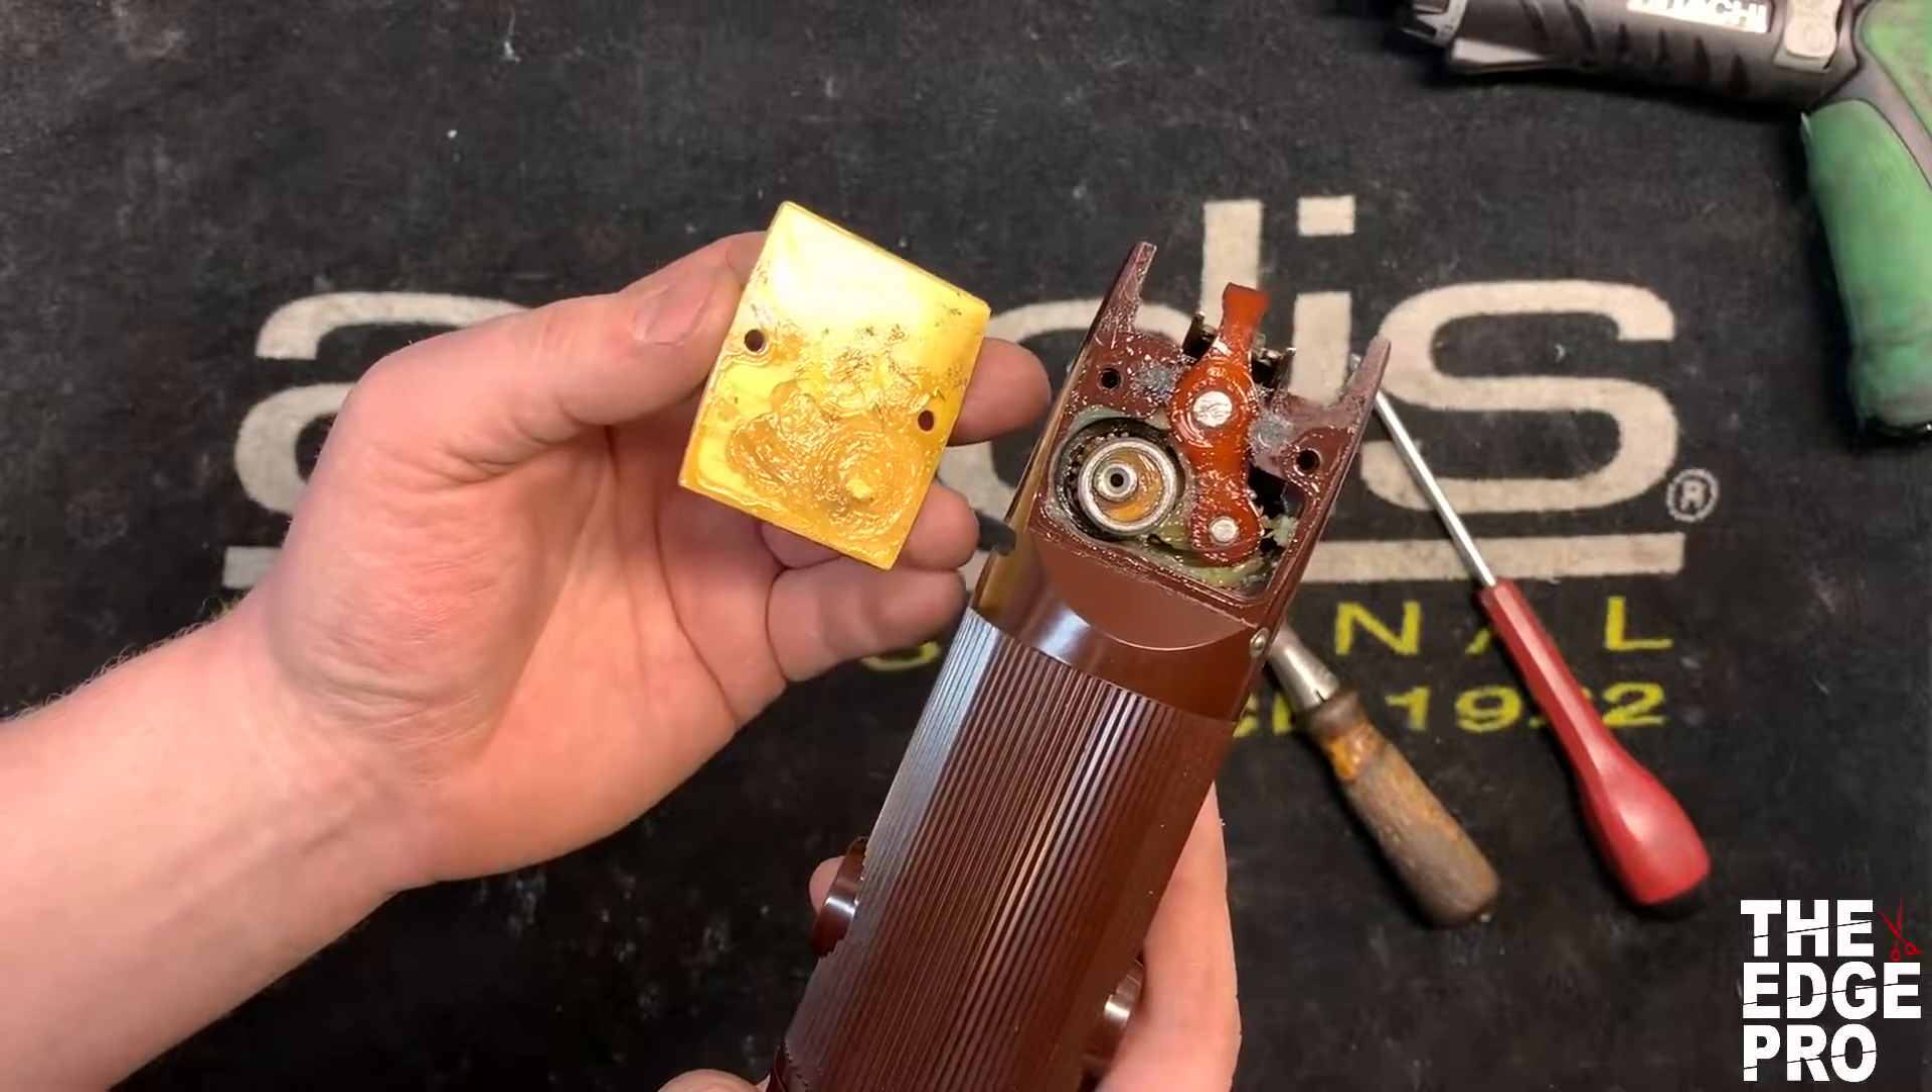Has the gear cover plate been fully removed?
Yes.